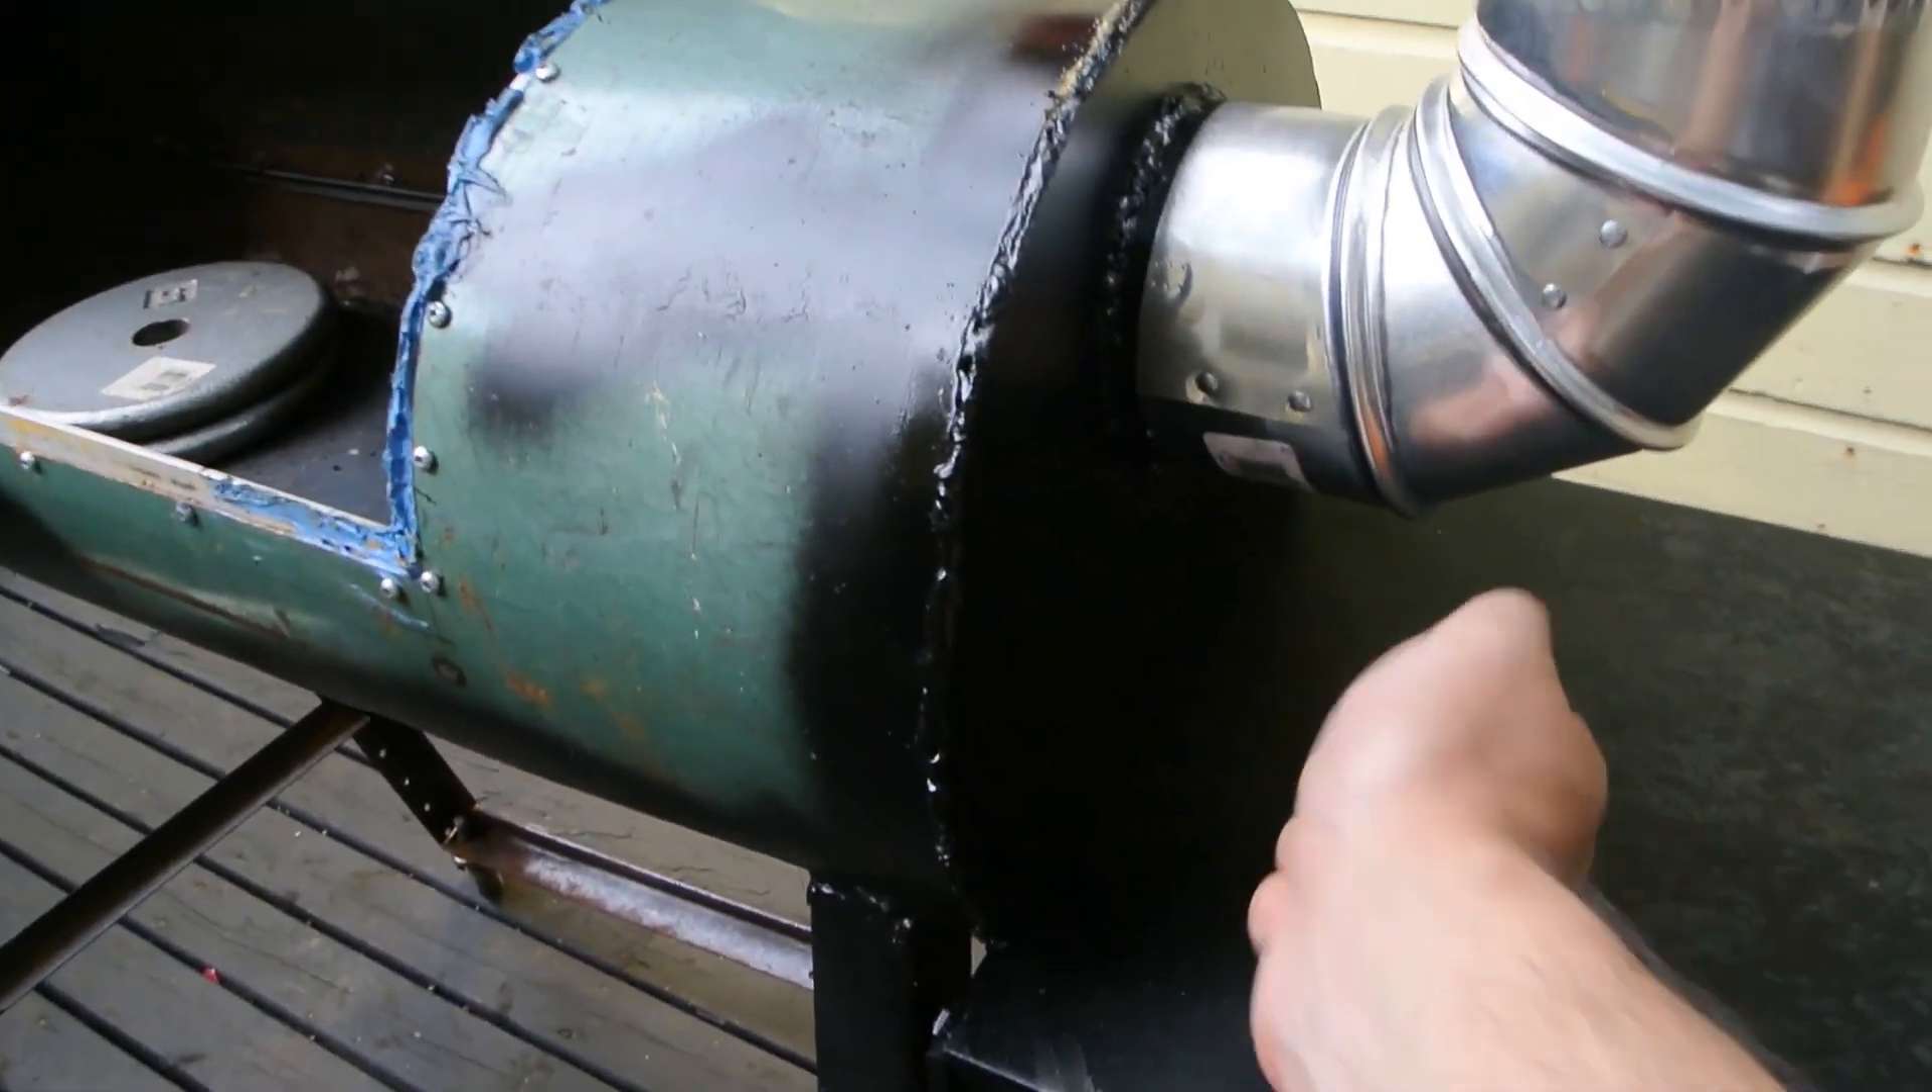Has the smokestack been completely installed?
Yes.